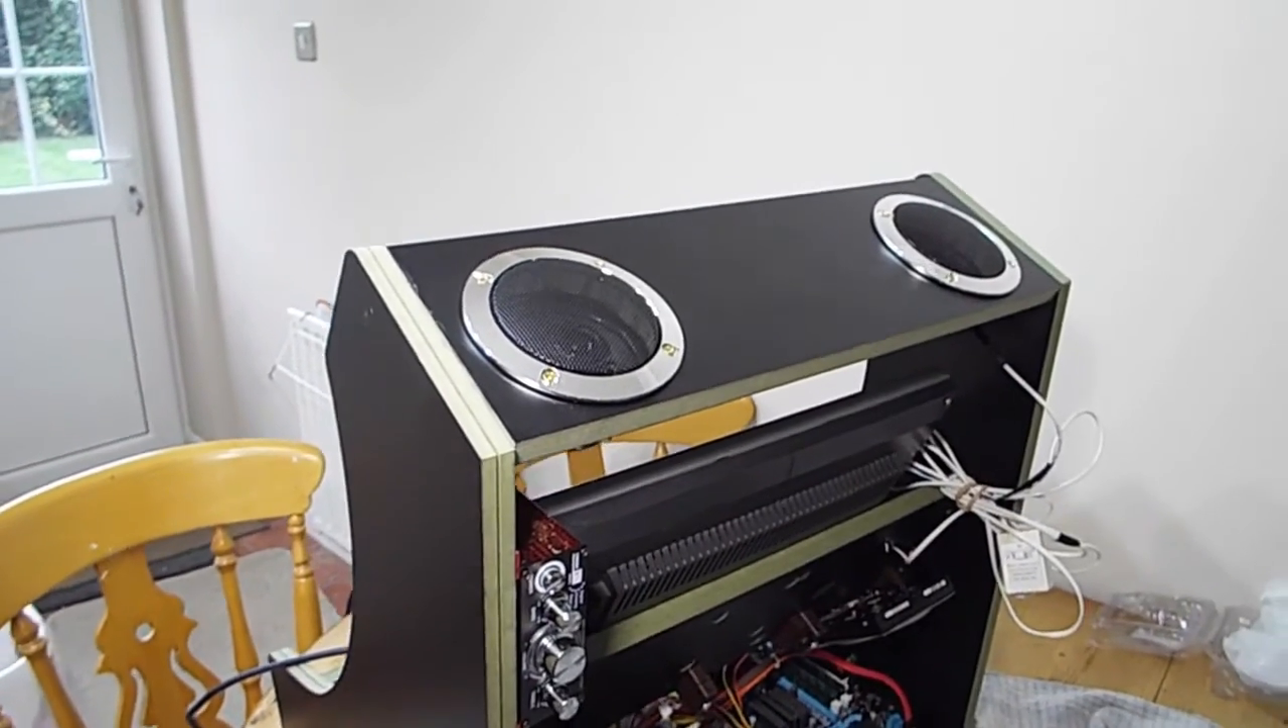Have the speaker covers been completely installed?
Yes.